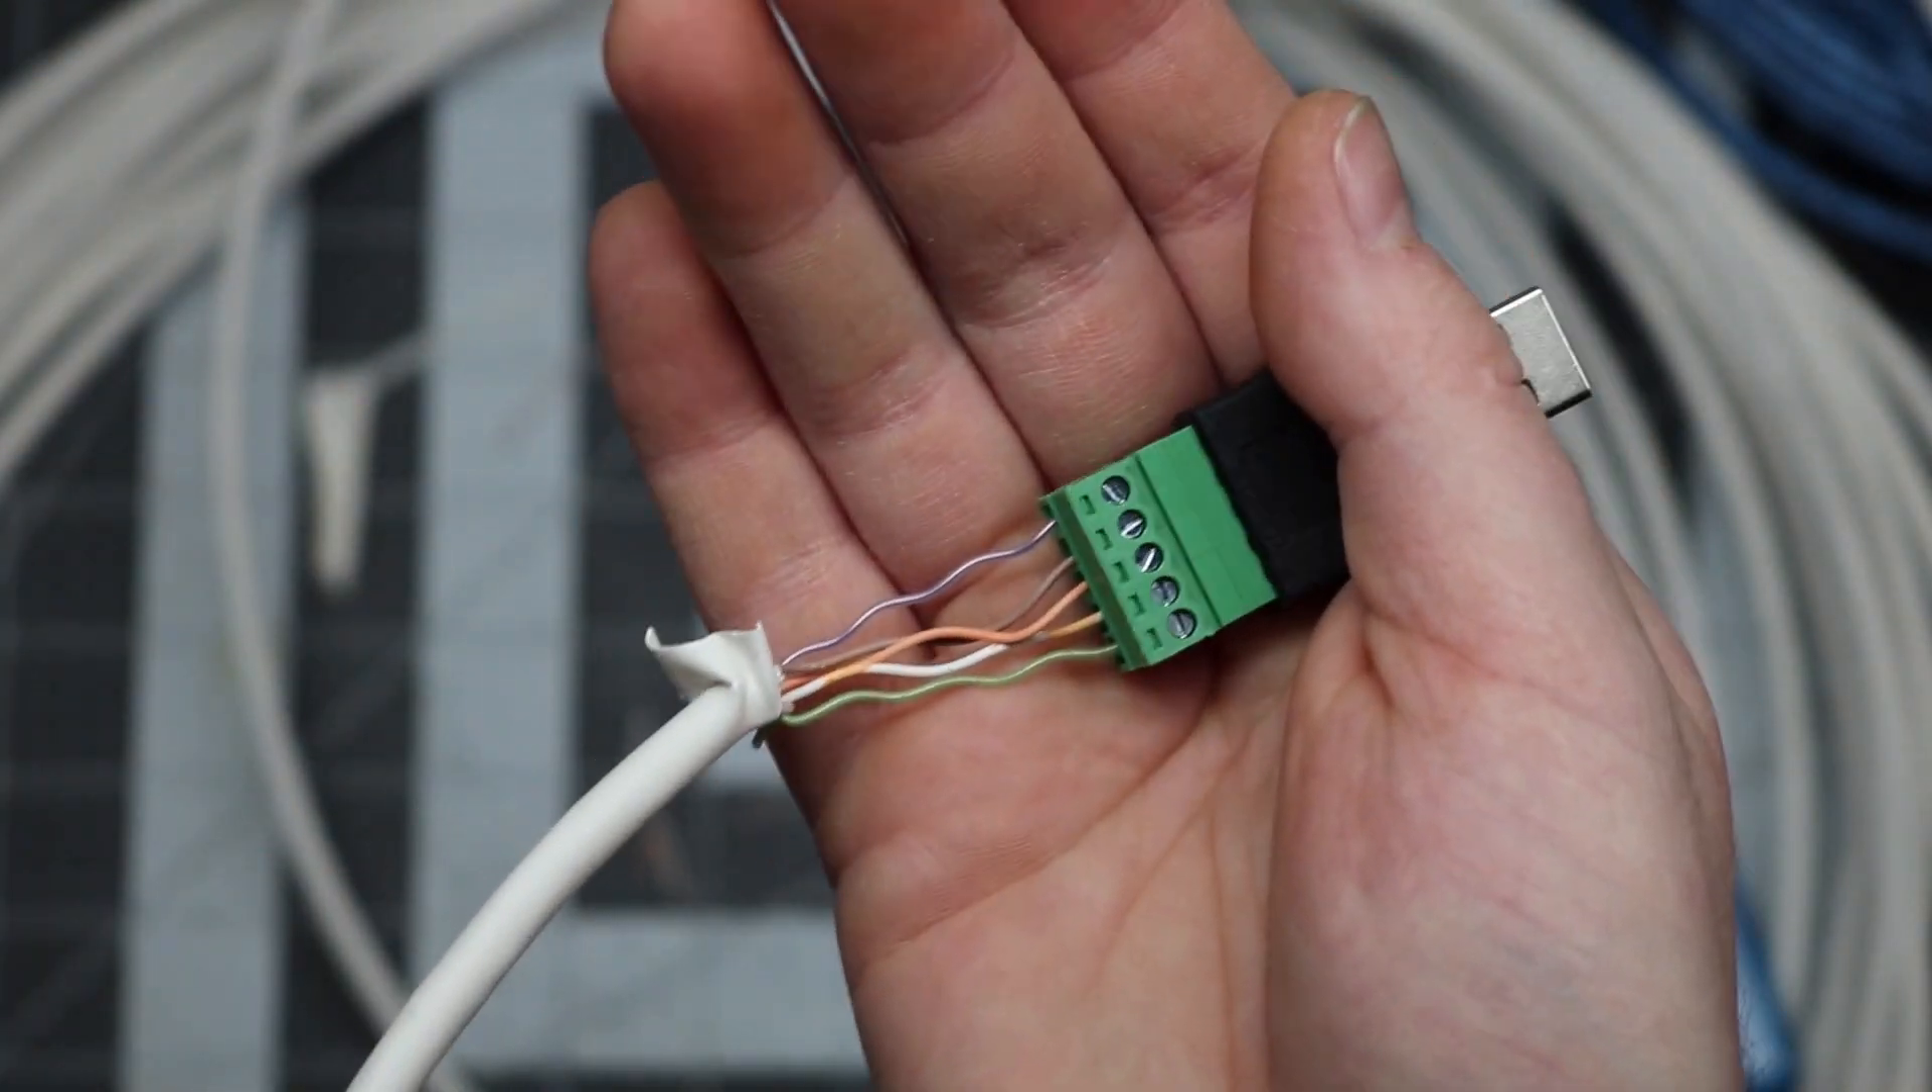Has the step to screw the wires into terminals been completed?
Yes.